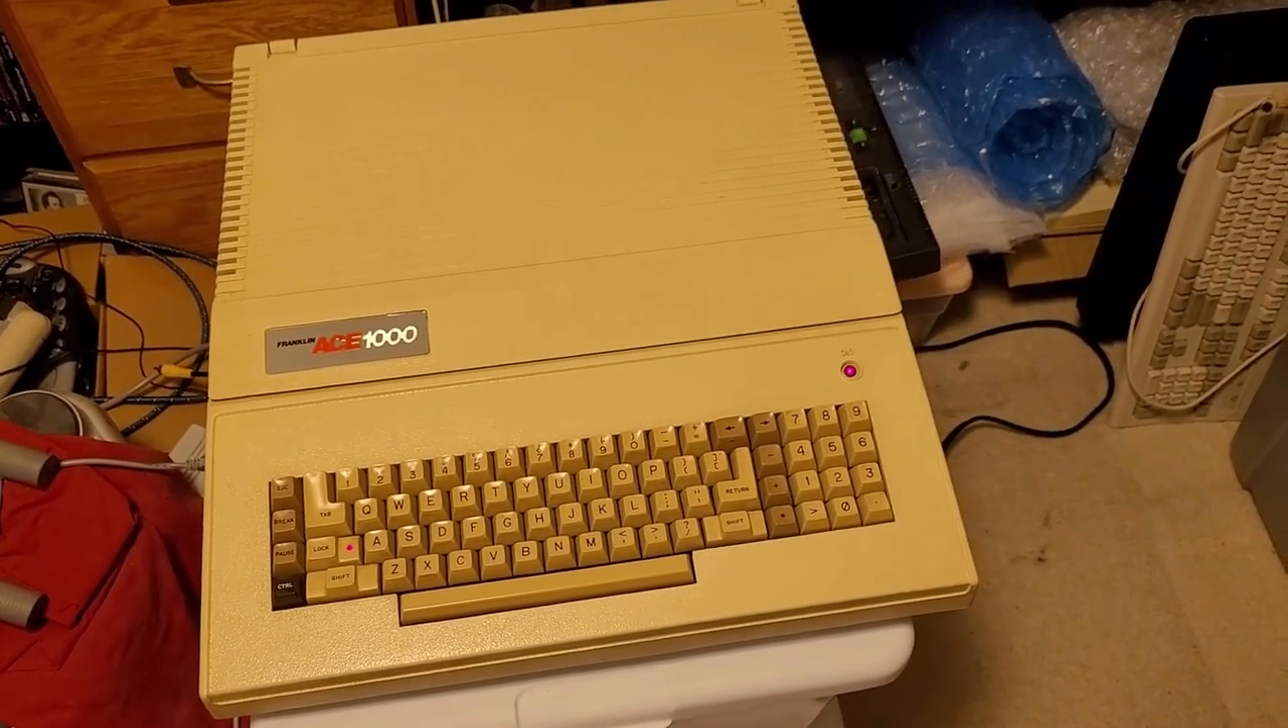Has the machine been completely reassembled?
Yes.